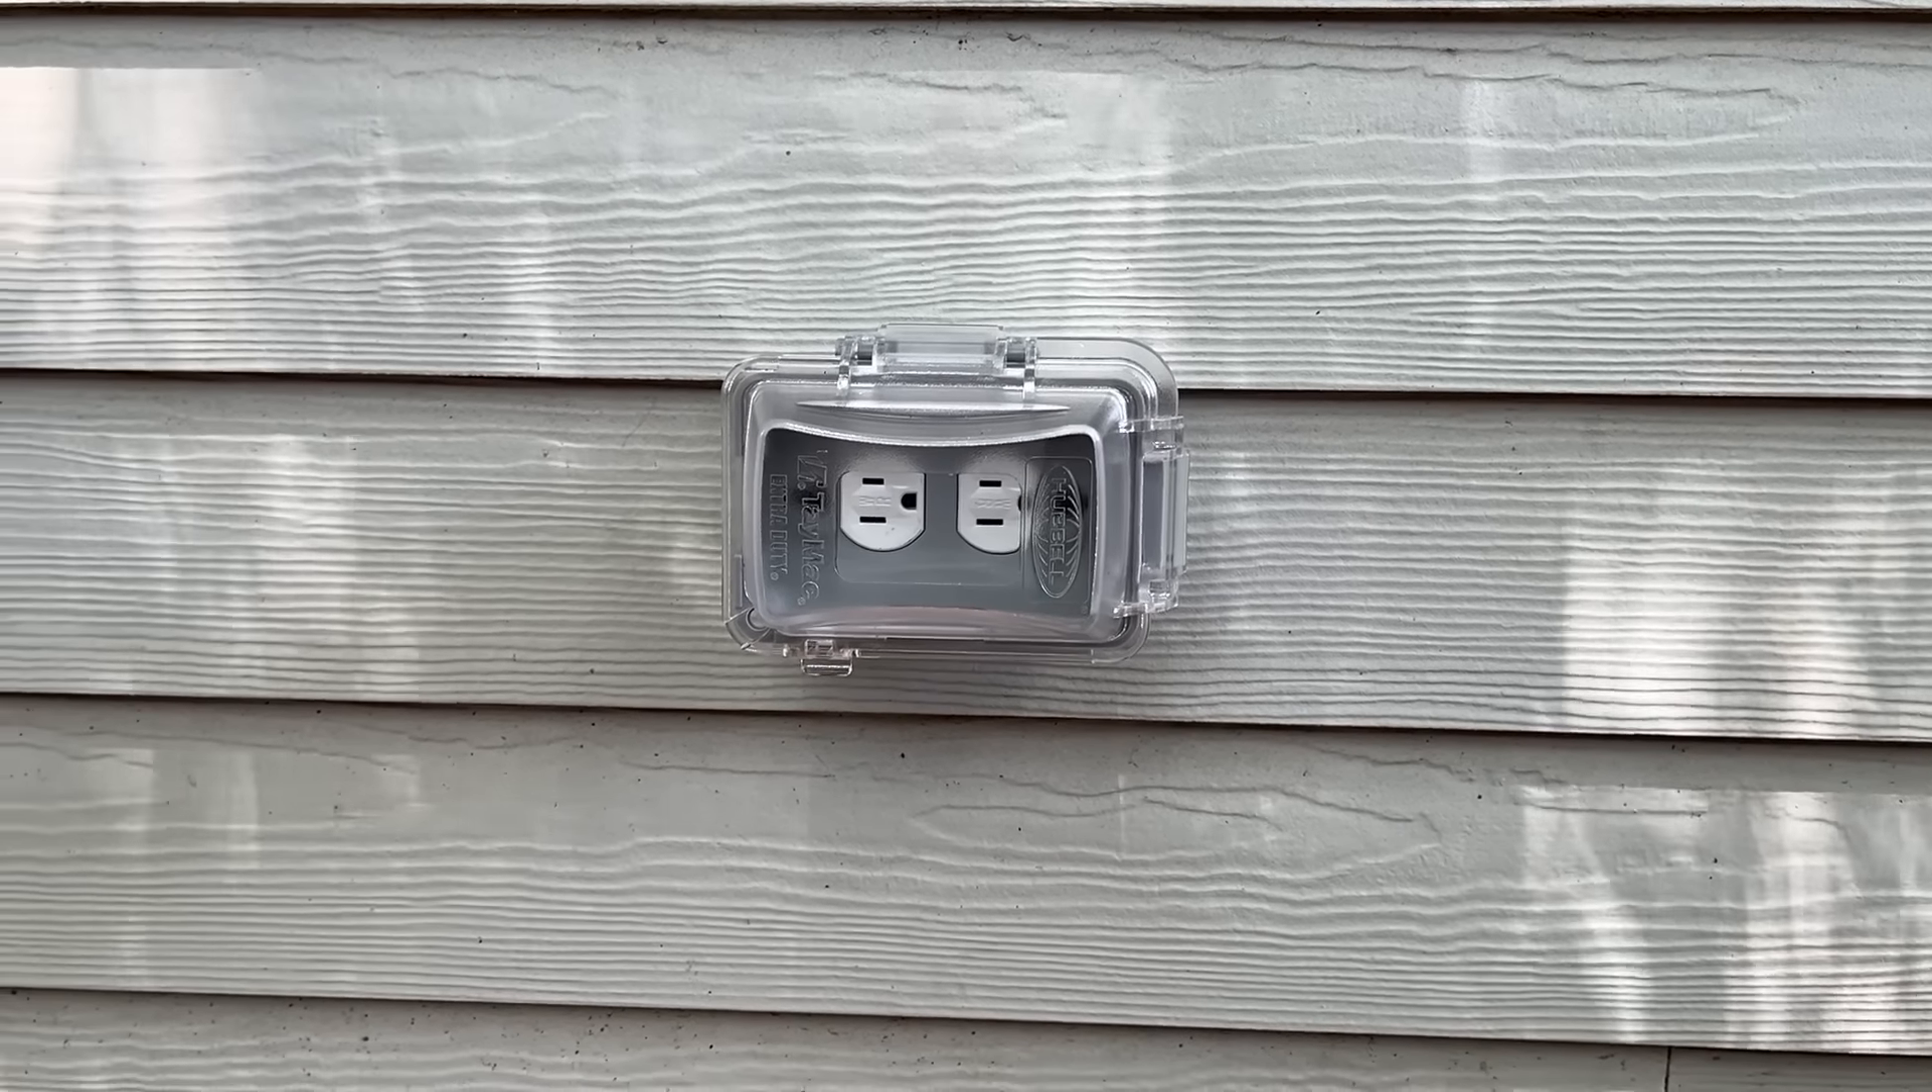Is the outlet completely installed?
Yes.